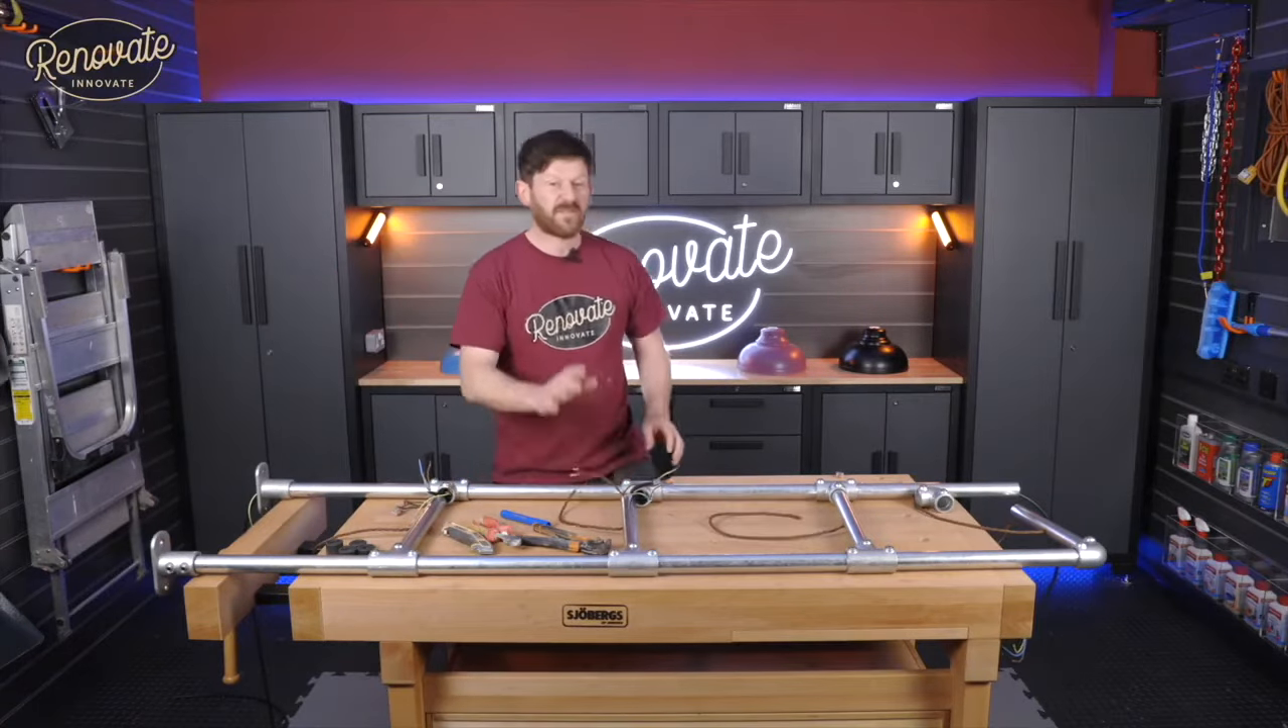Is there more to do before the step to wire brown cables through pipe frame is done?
Yes.